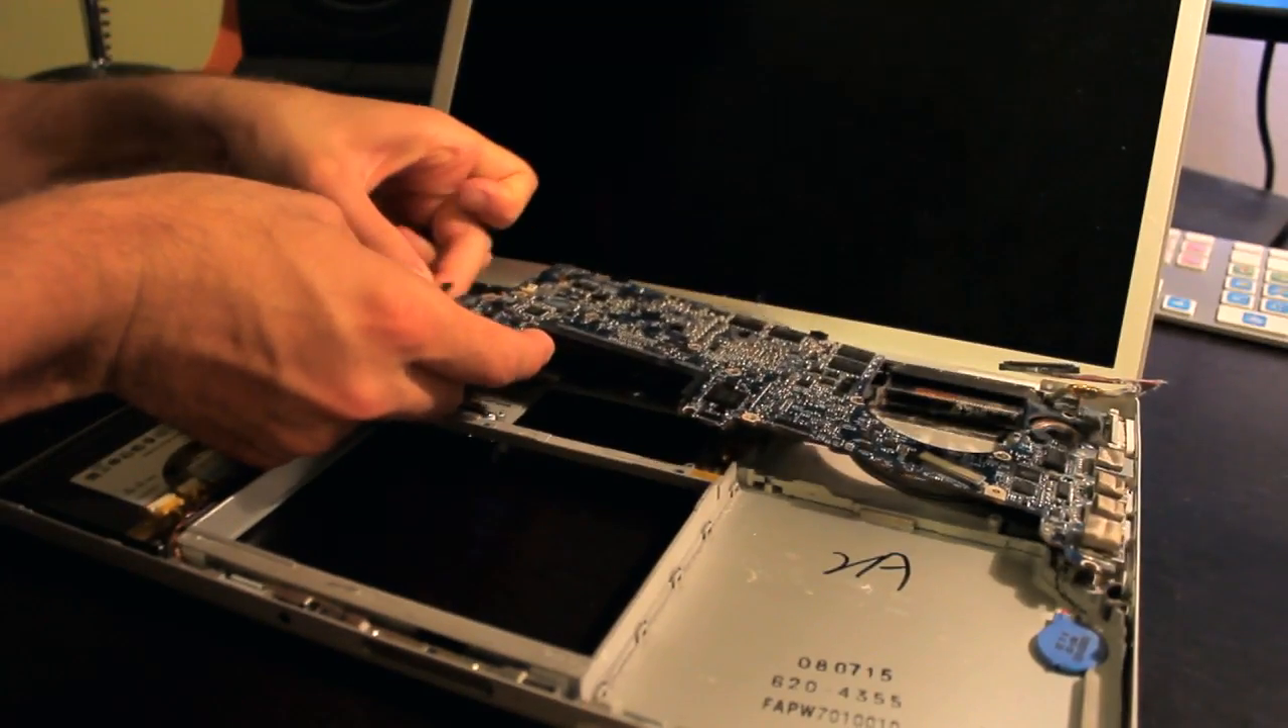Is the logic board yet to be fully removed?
Yes.